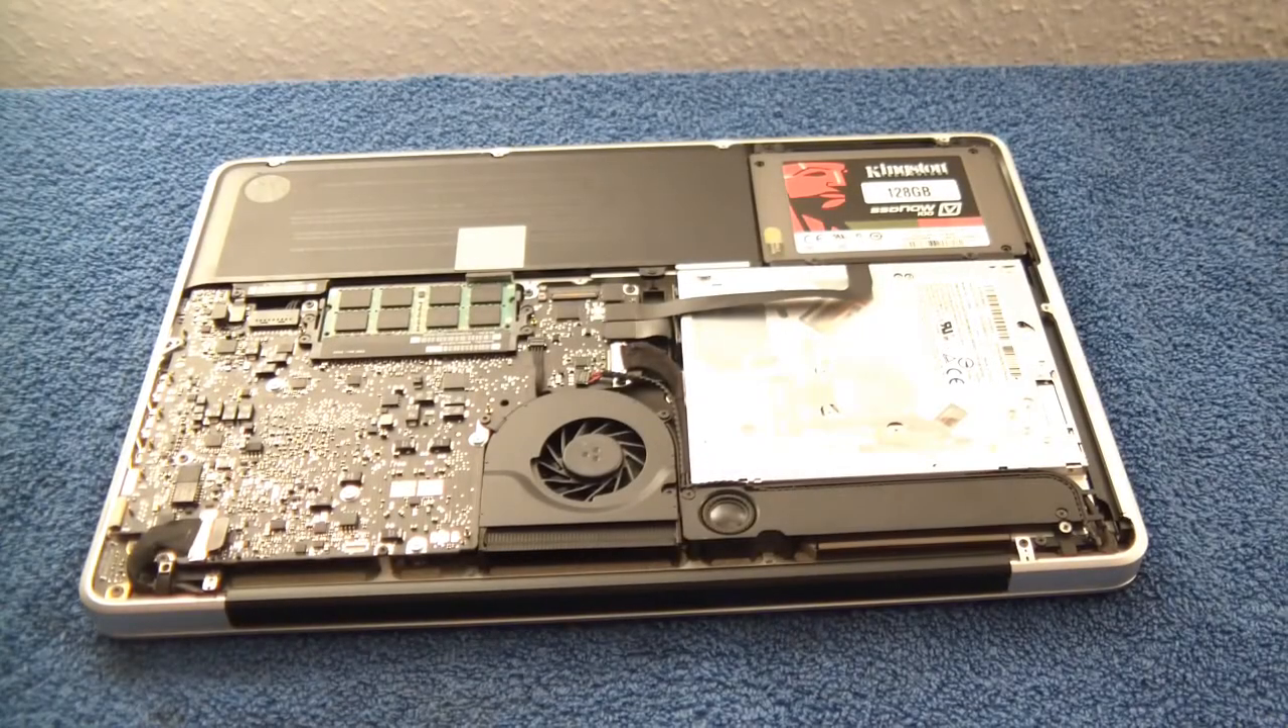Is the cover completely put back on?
No.